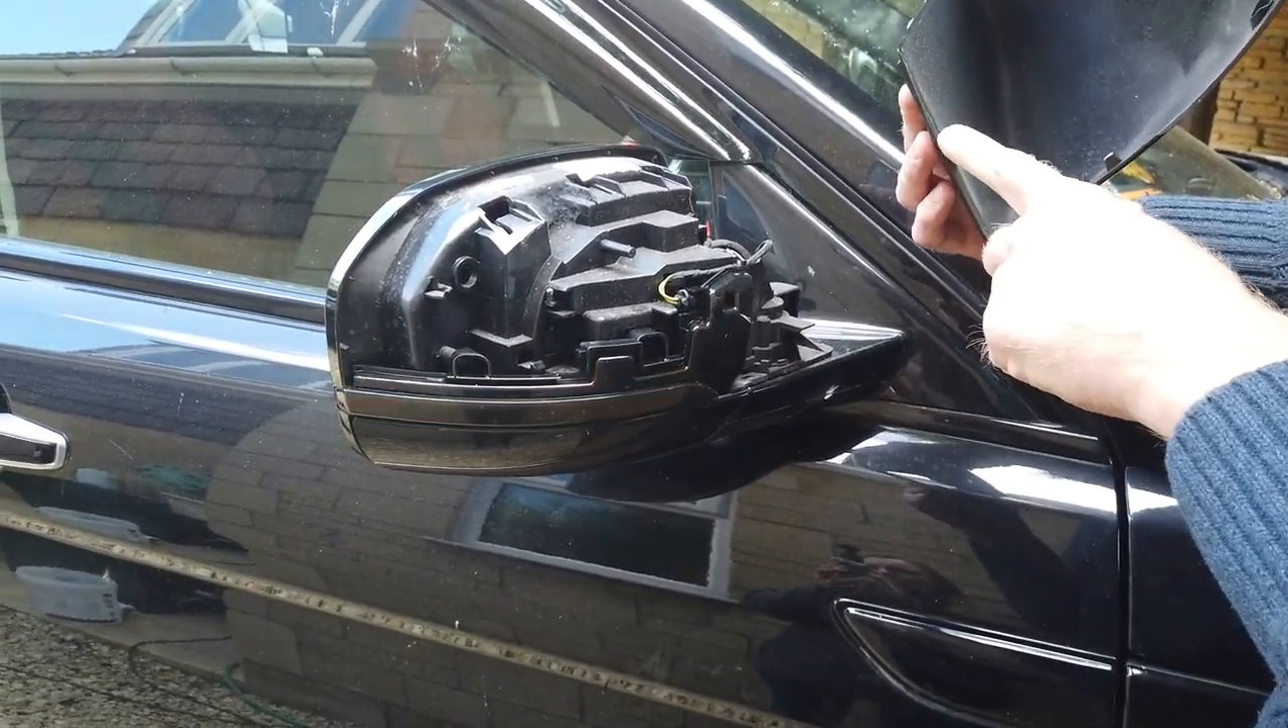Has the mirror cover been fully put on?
No.